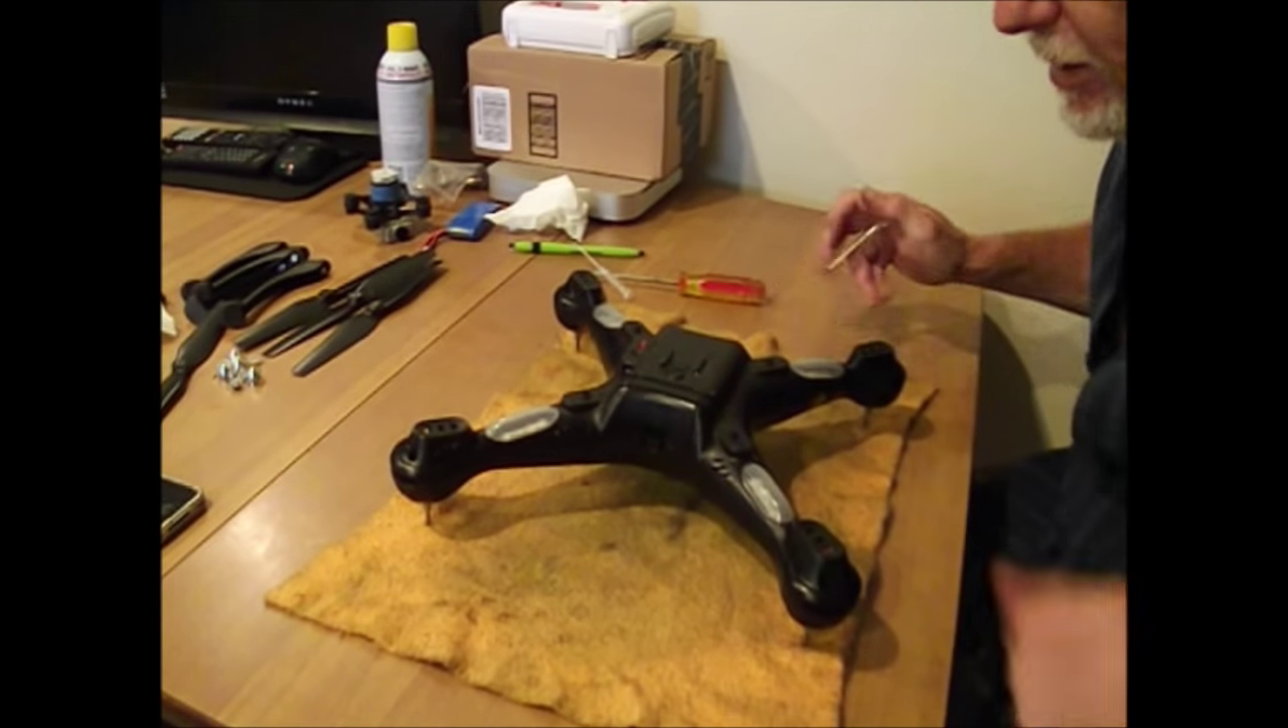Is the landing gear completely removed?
Yes.